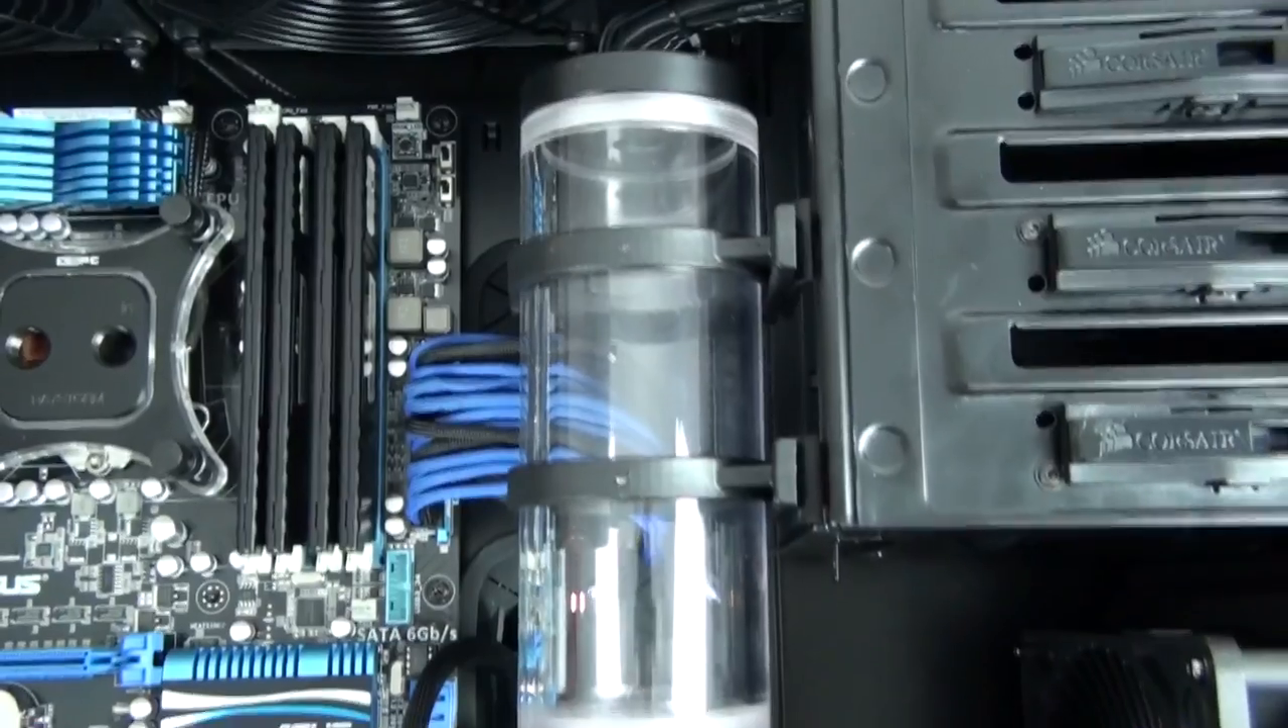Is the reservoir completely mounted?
Yes.